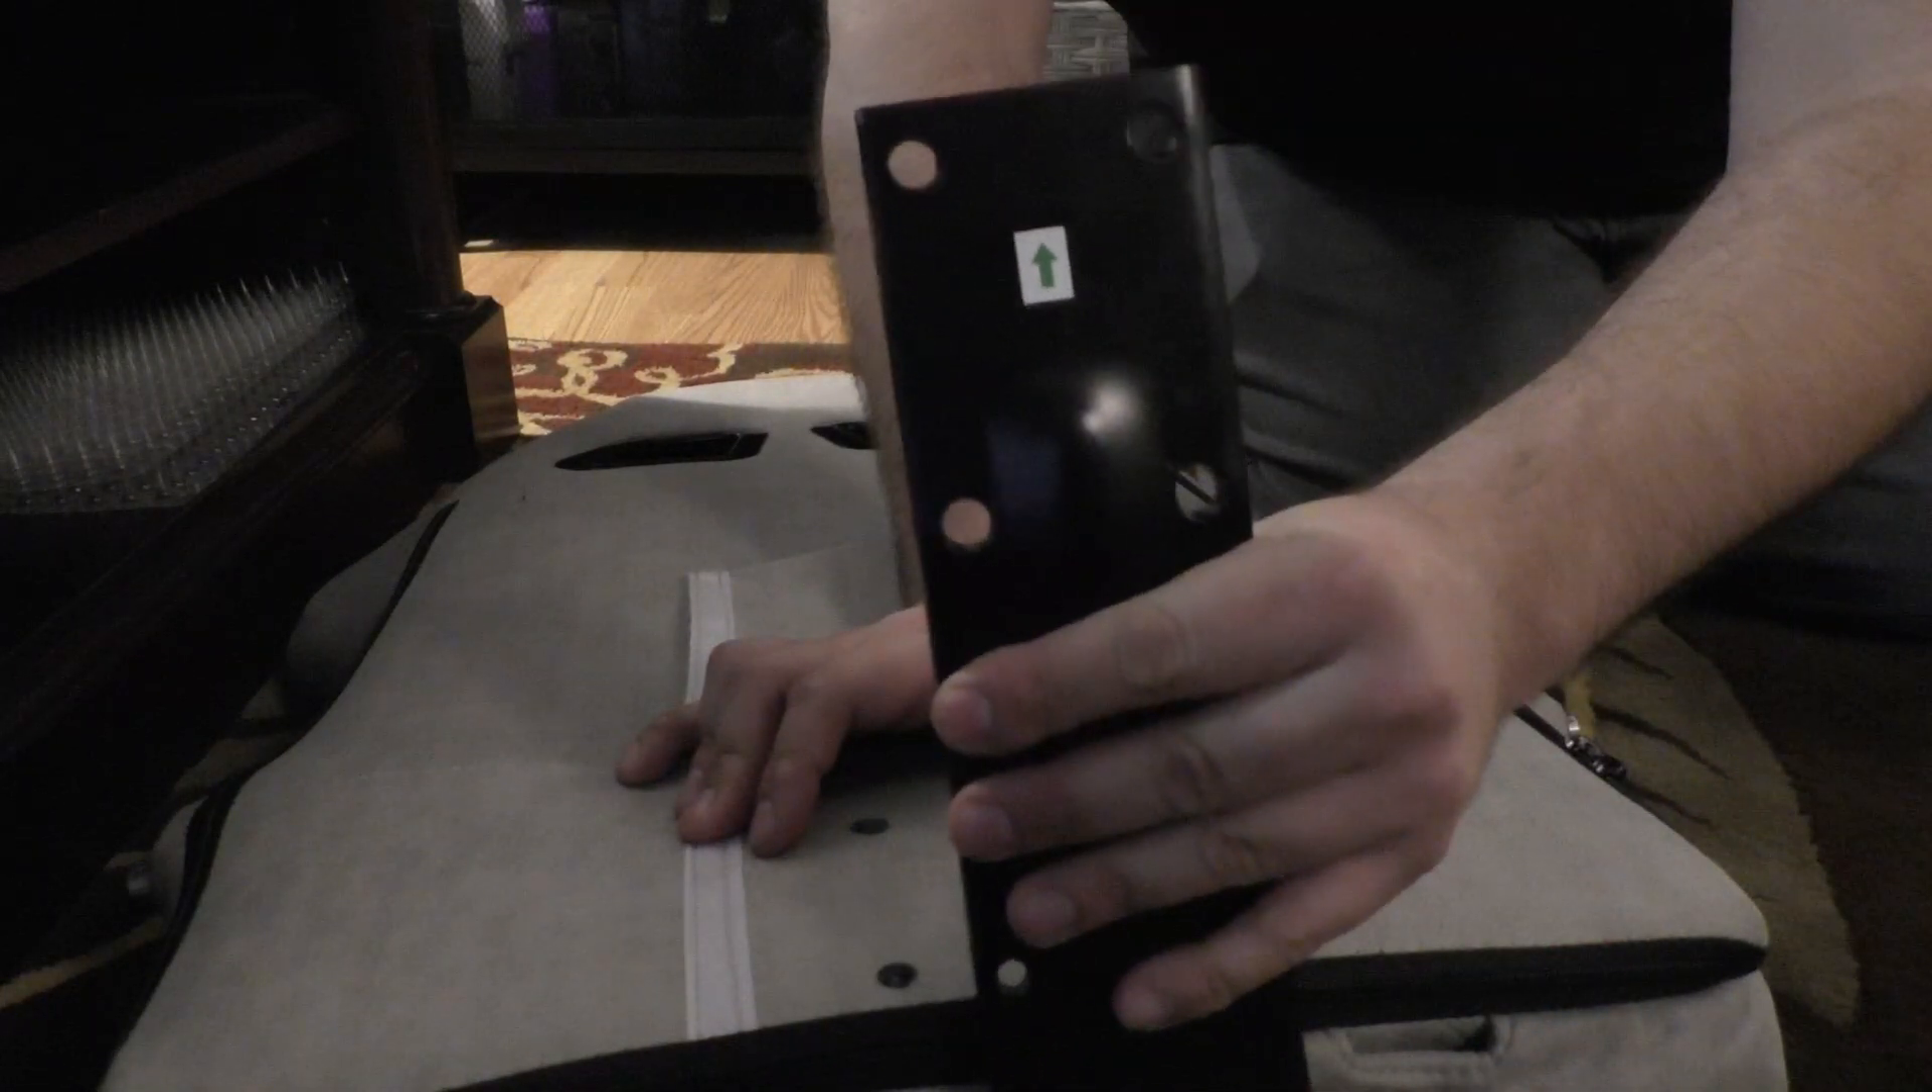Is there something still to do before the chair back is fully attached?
Yes.